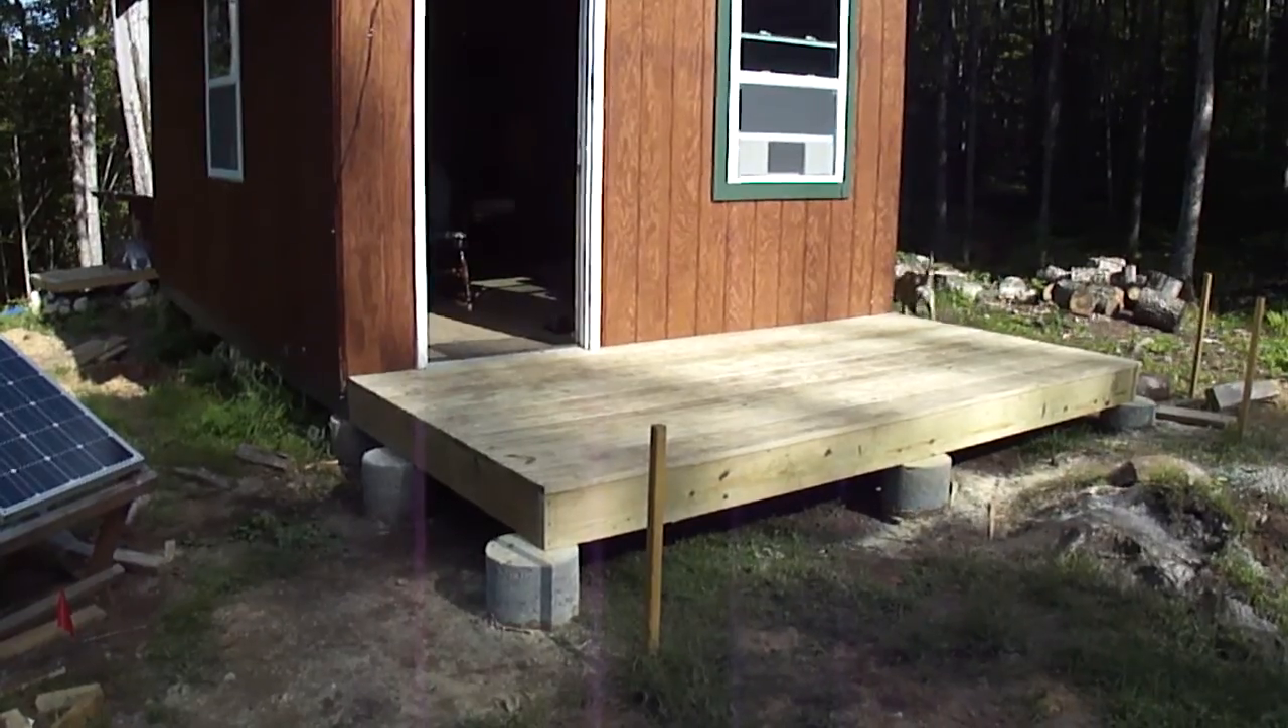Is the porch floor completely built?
Yes.